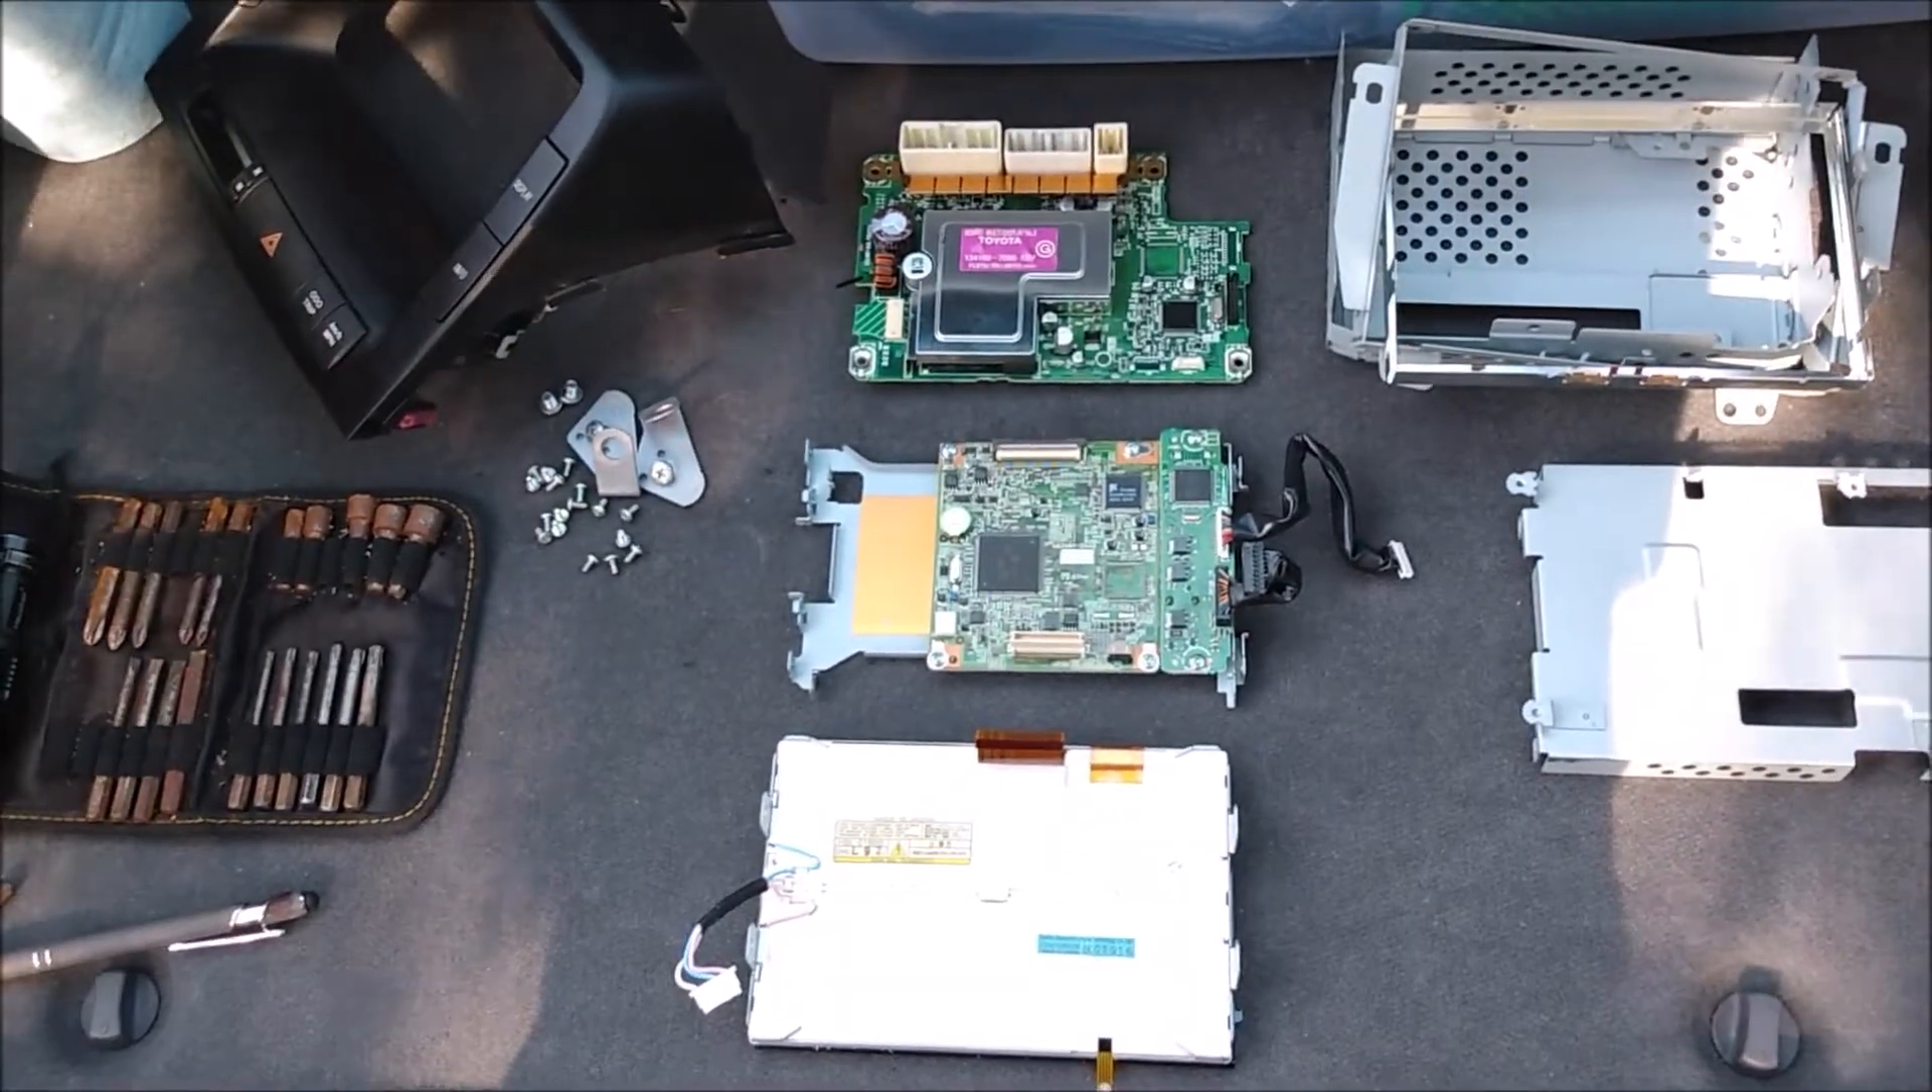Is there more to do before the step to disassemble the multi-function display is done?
No.